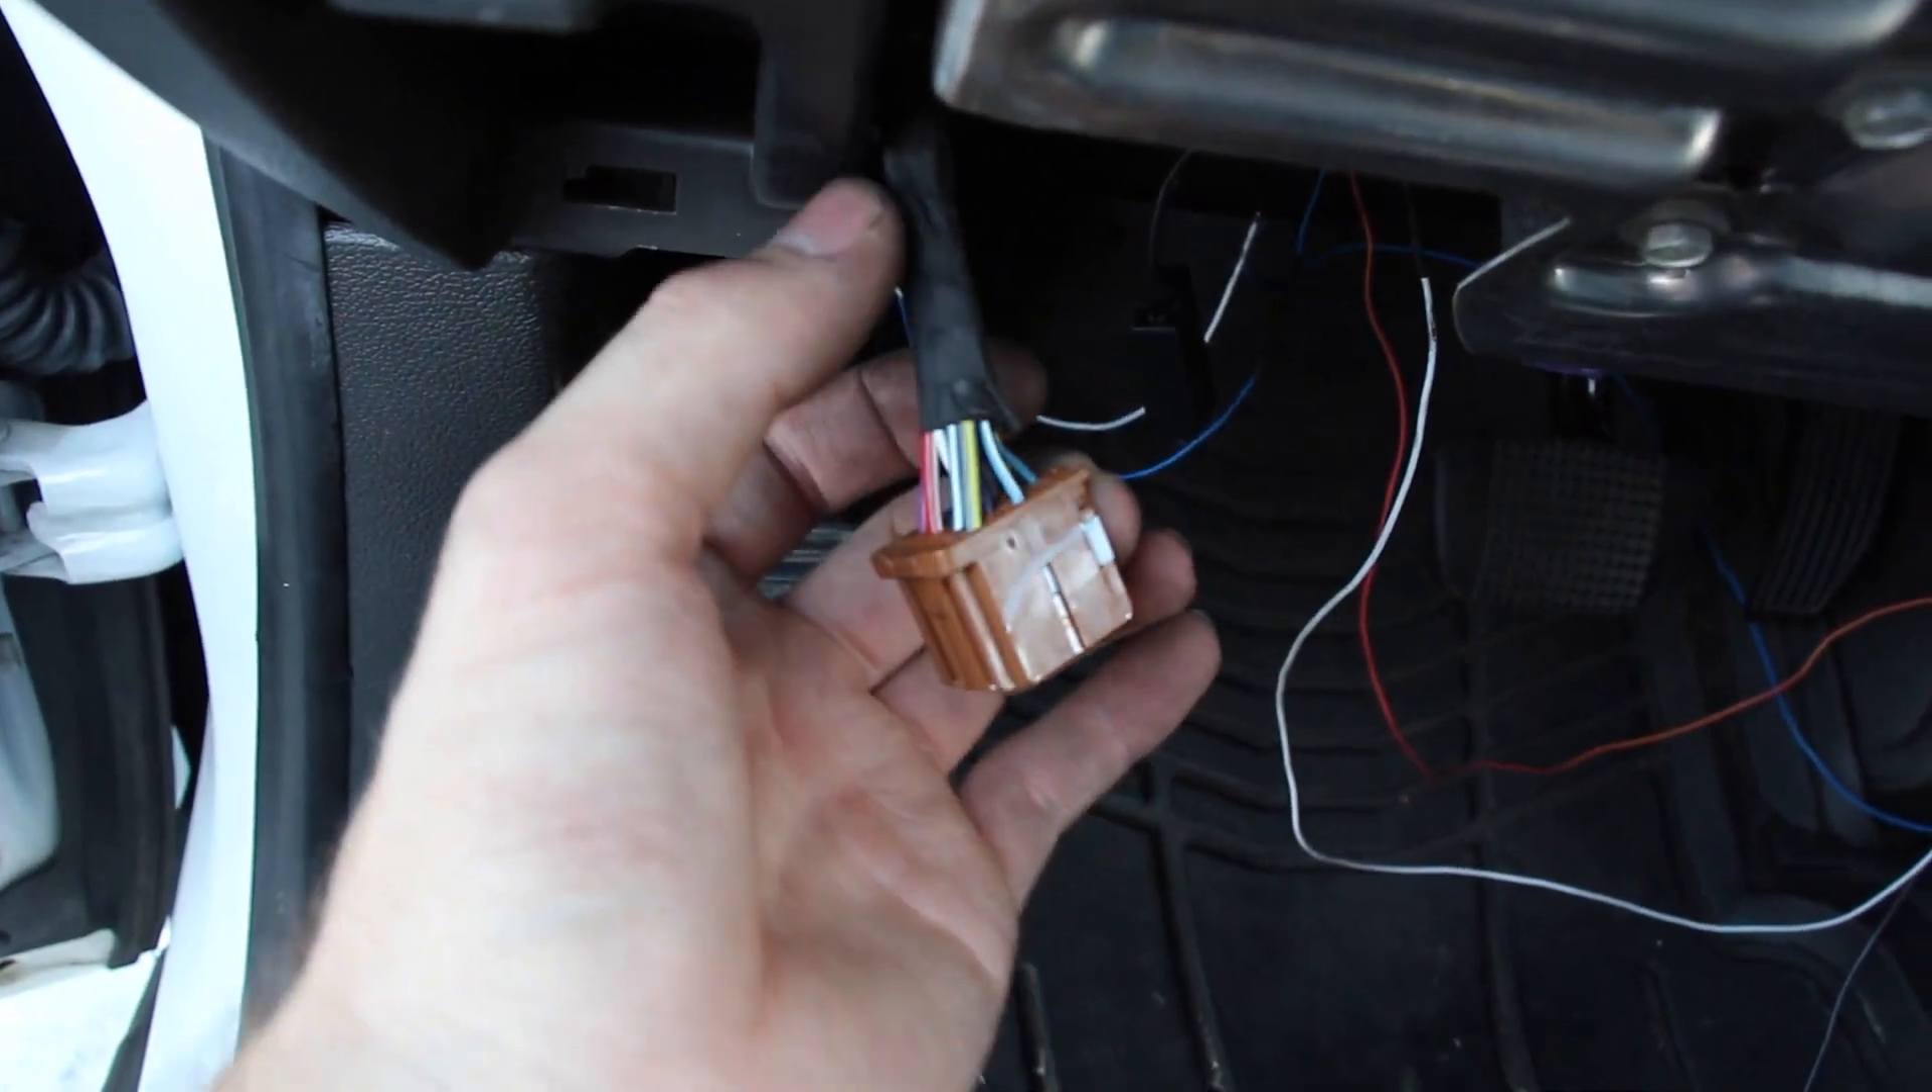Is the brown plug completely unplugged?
Yes.